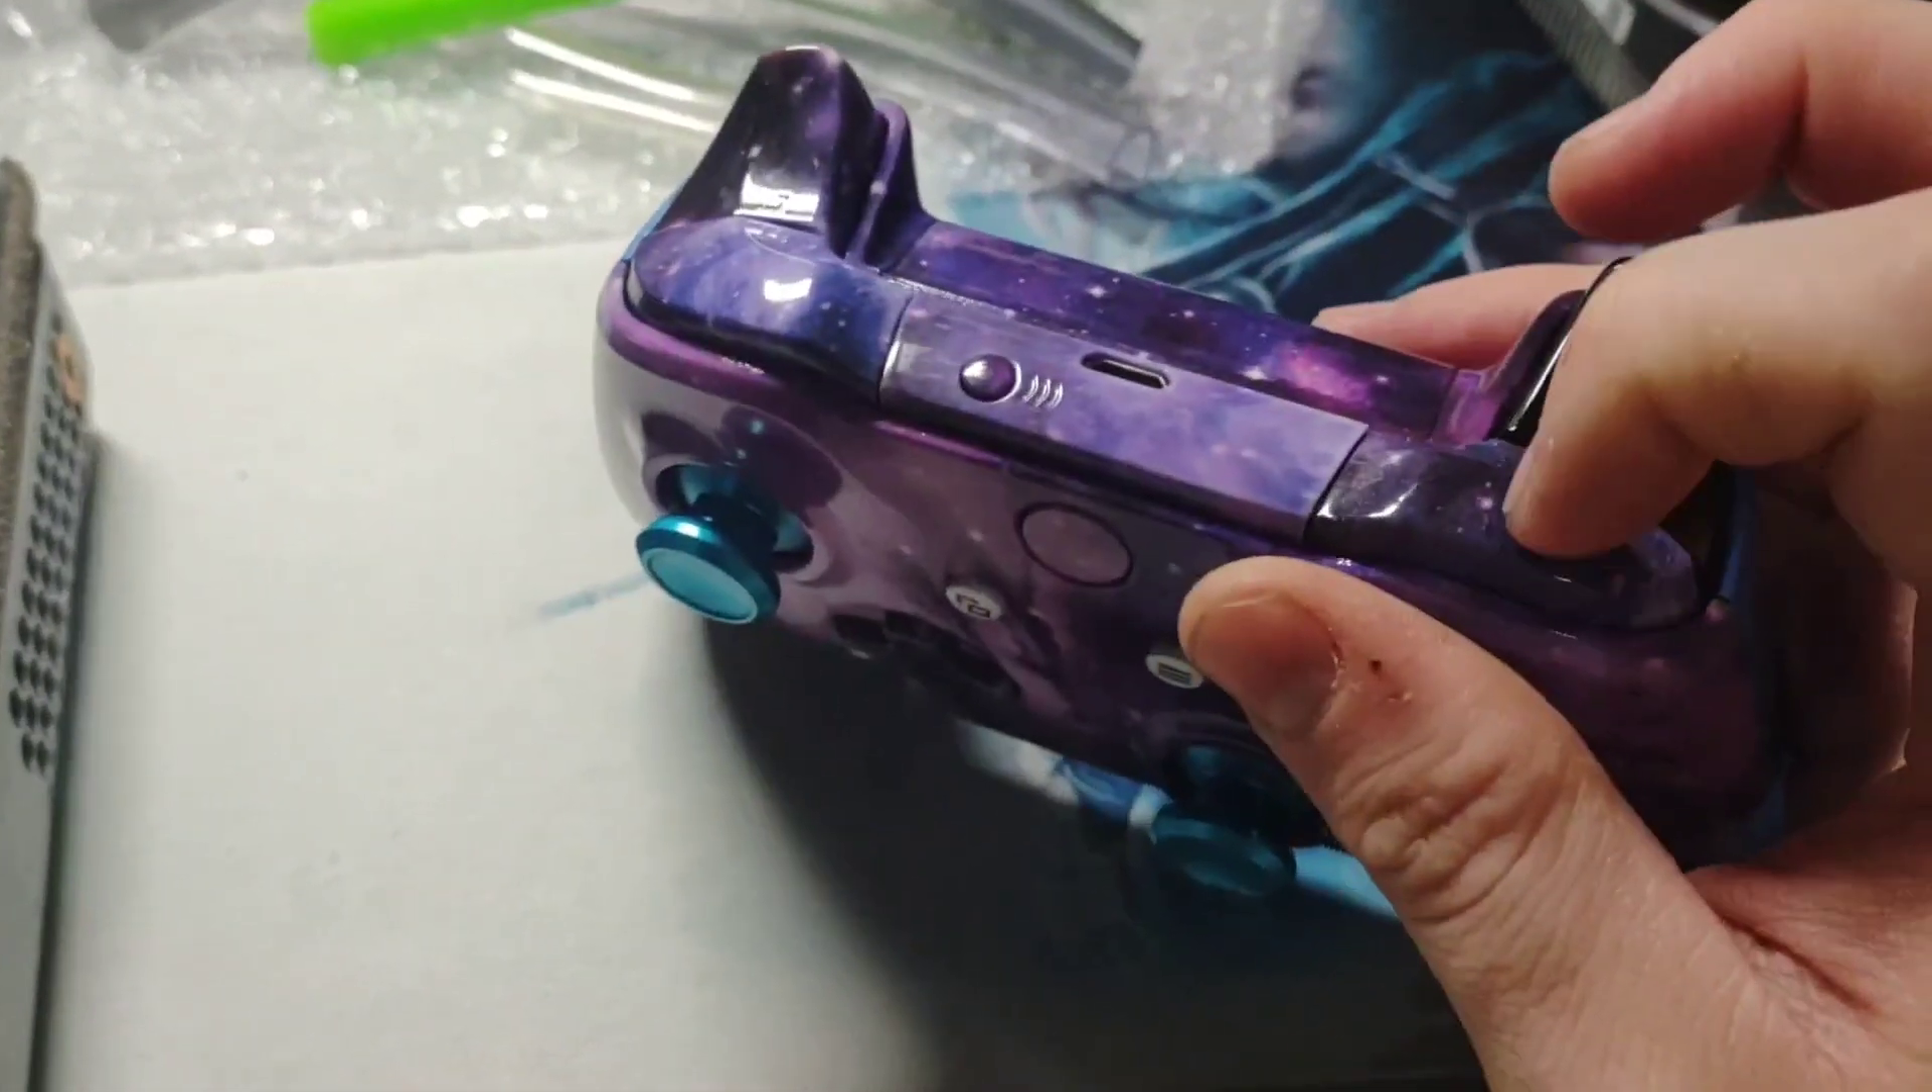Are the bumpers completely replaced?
Yes.